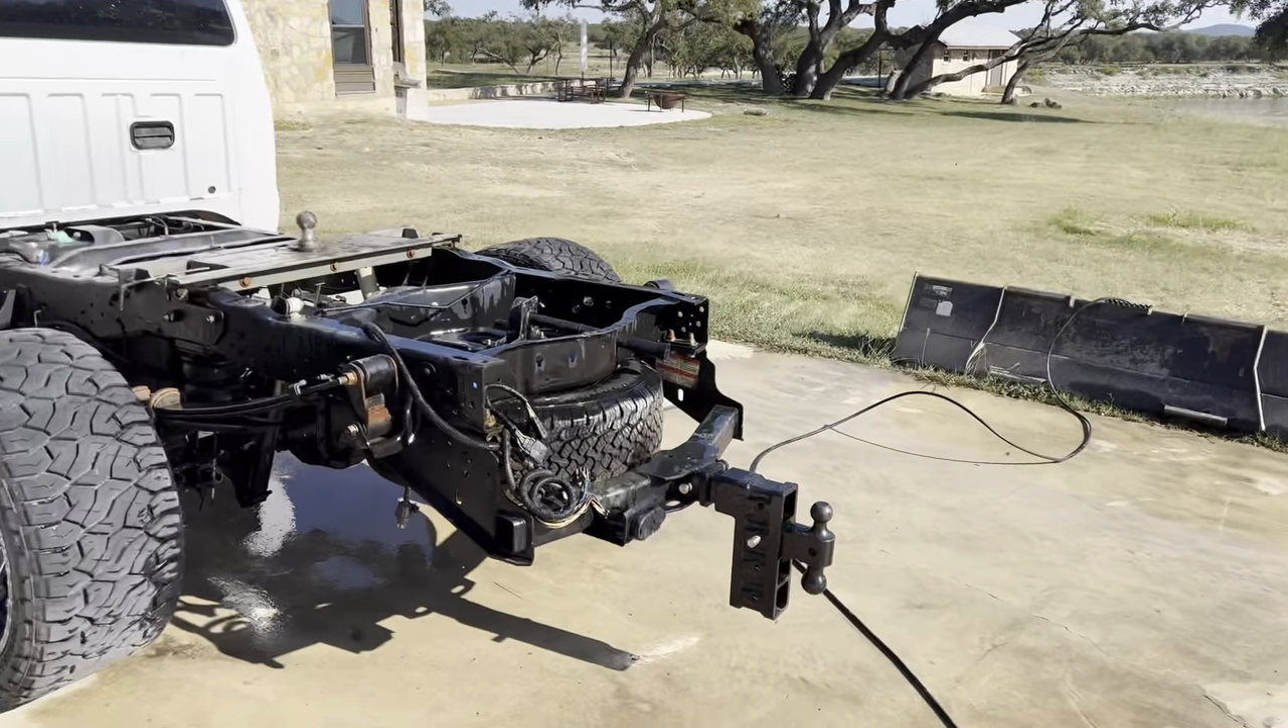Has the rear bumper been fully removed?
Yes.